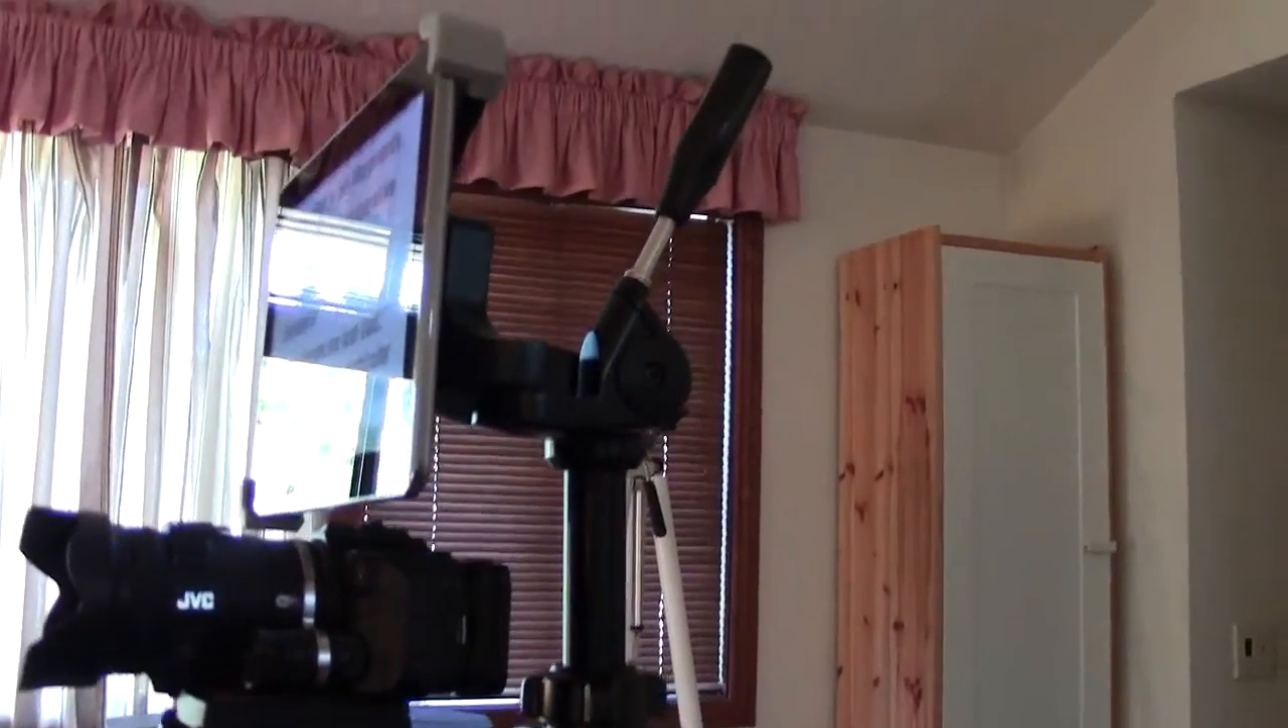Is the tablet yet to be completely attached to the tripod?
No.